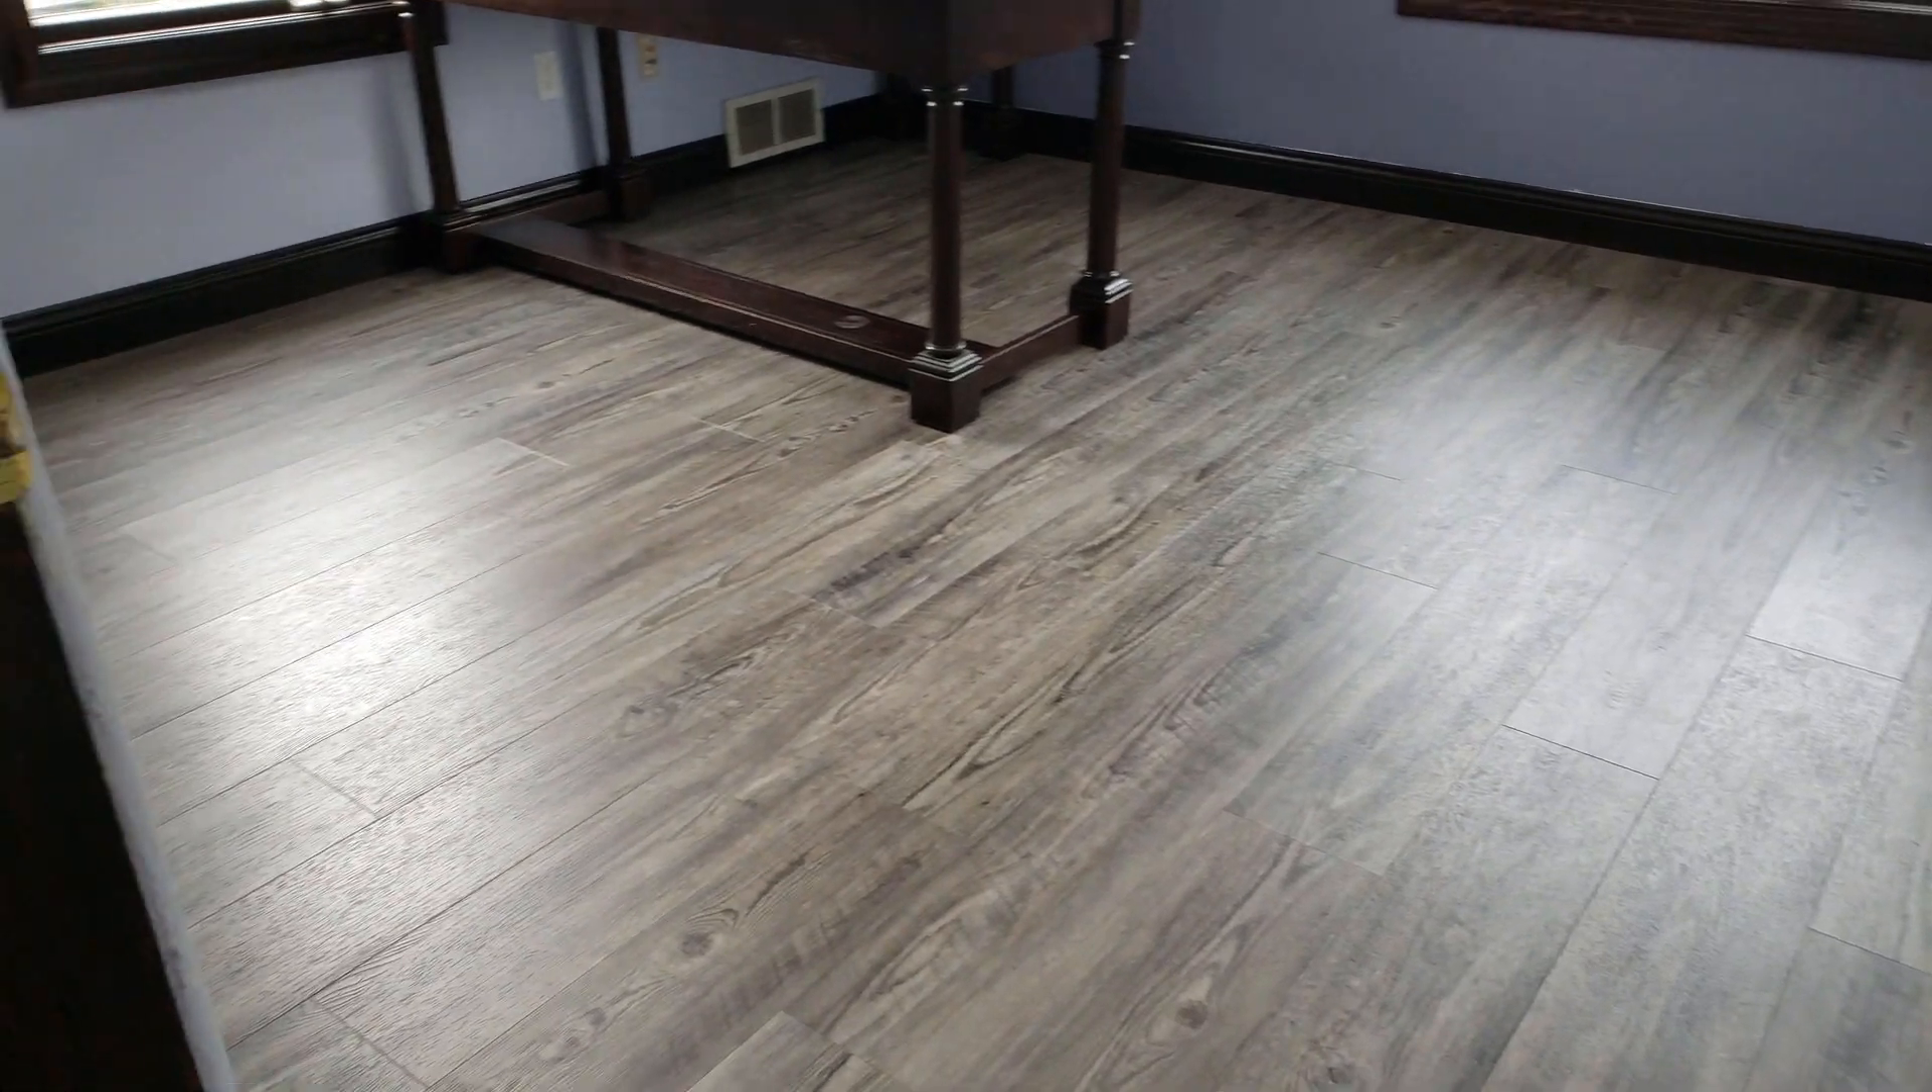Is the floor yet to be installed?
No.